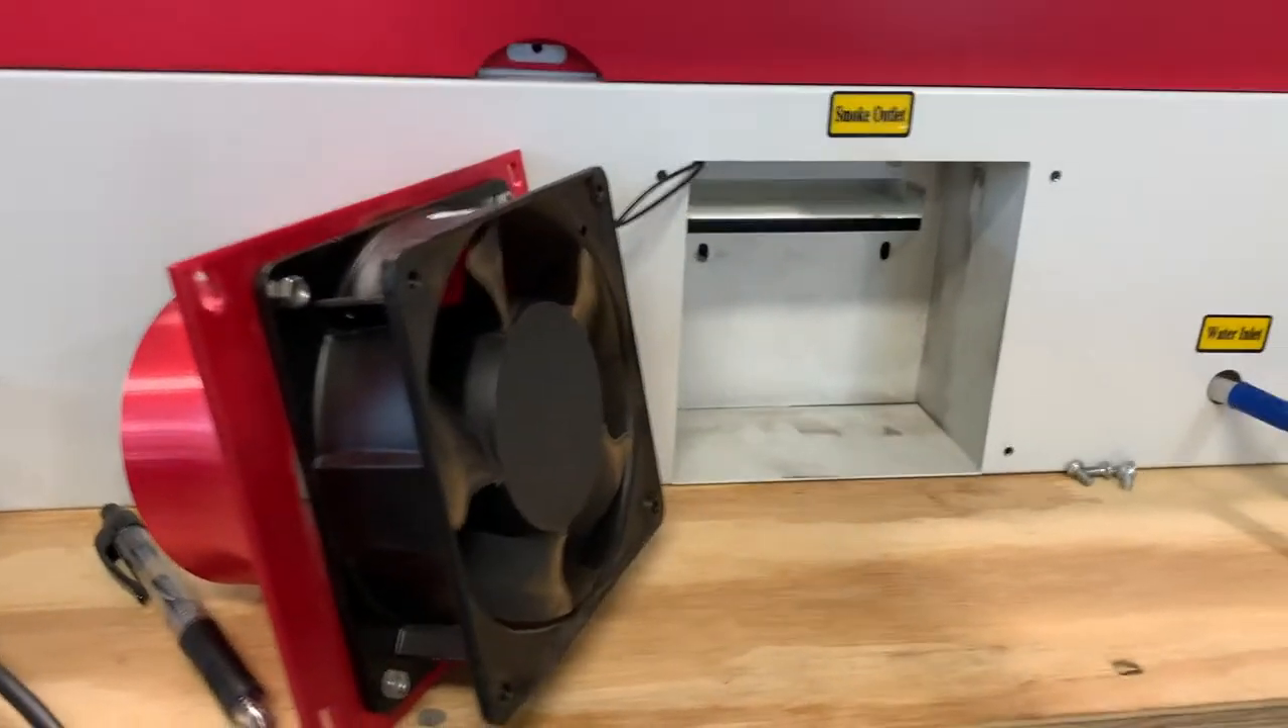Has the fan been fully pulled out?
Yes.